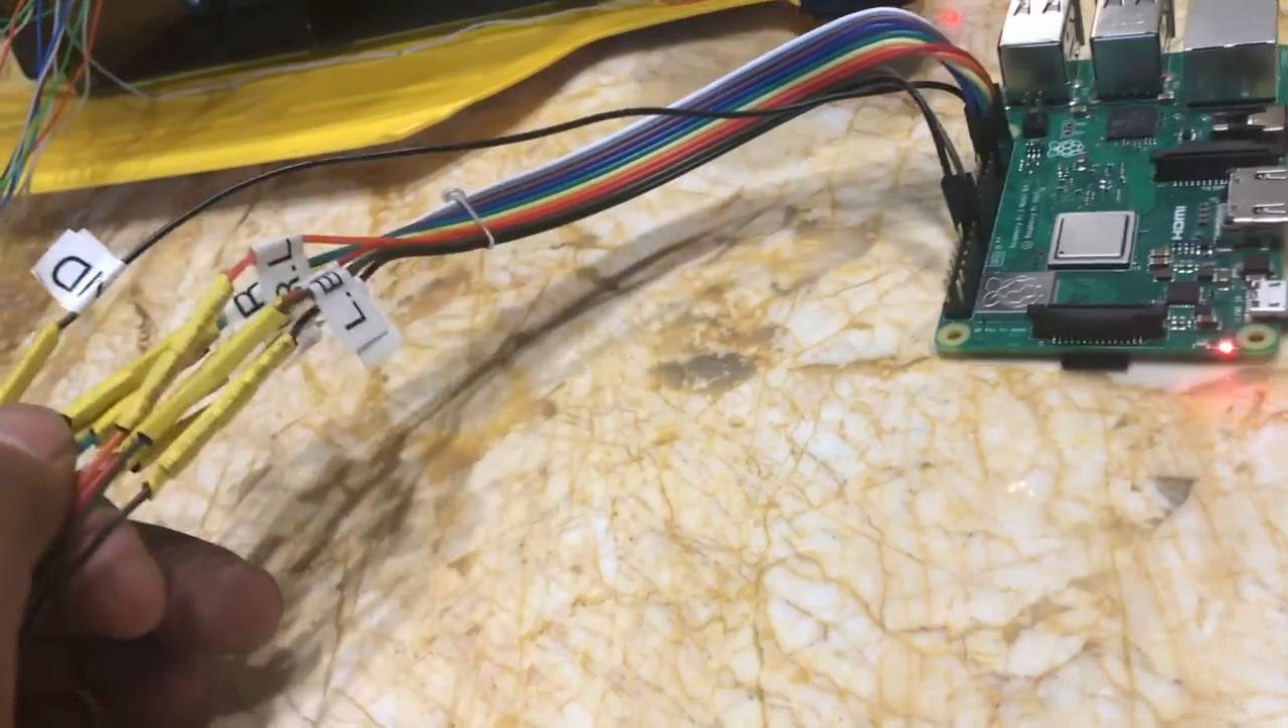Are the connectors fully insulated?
Yes.